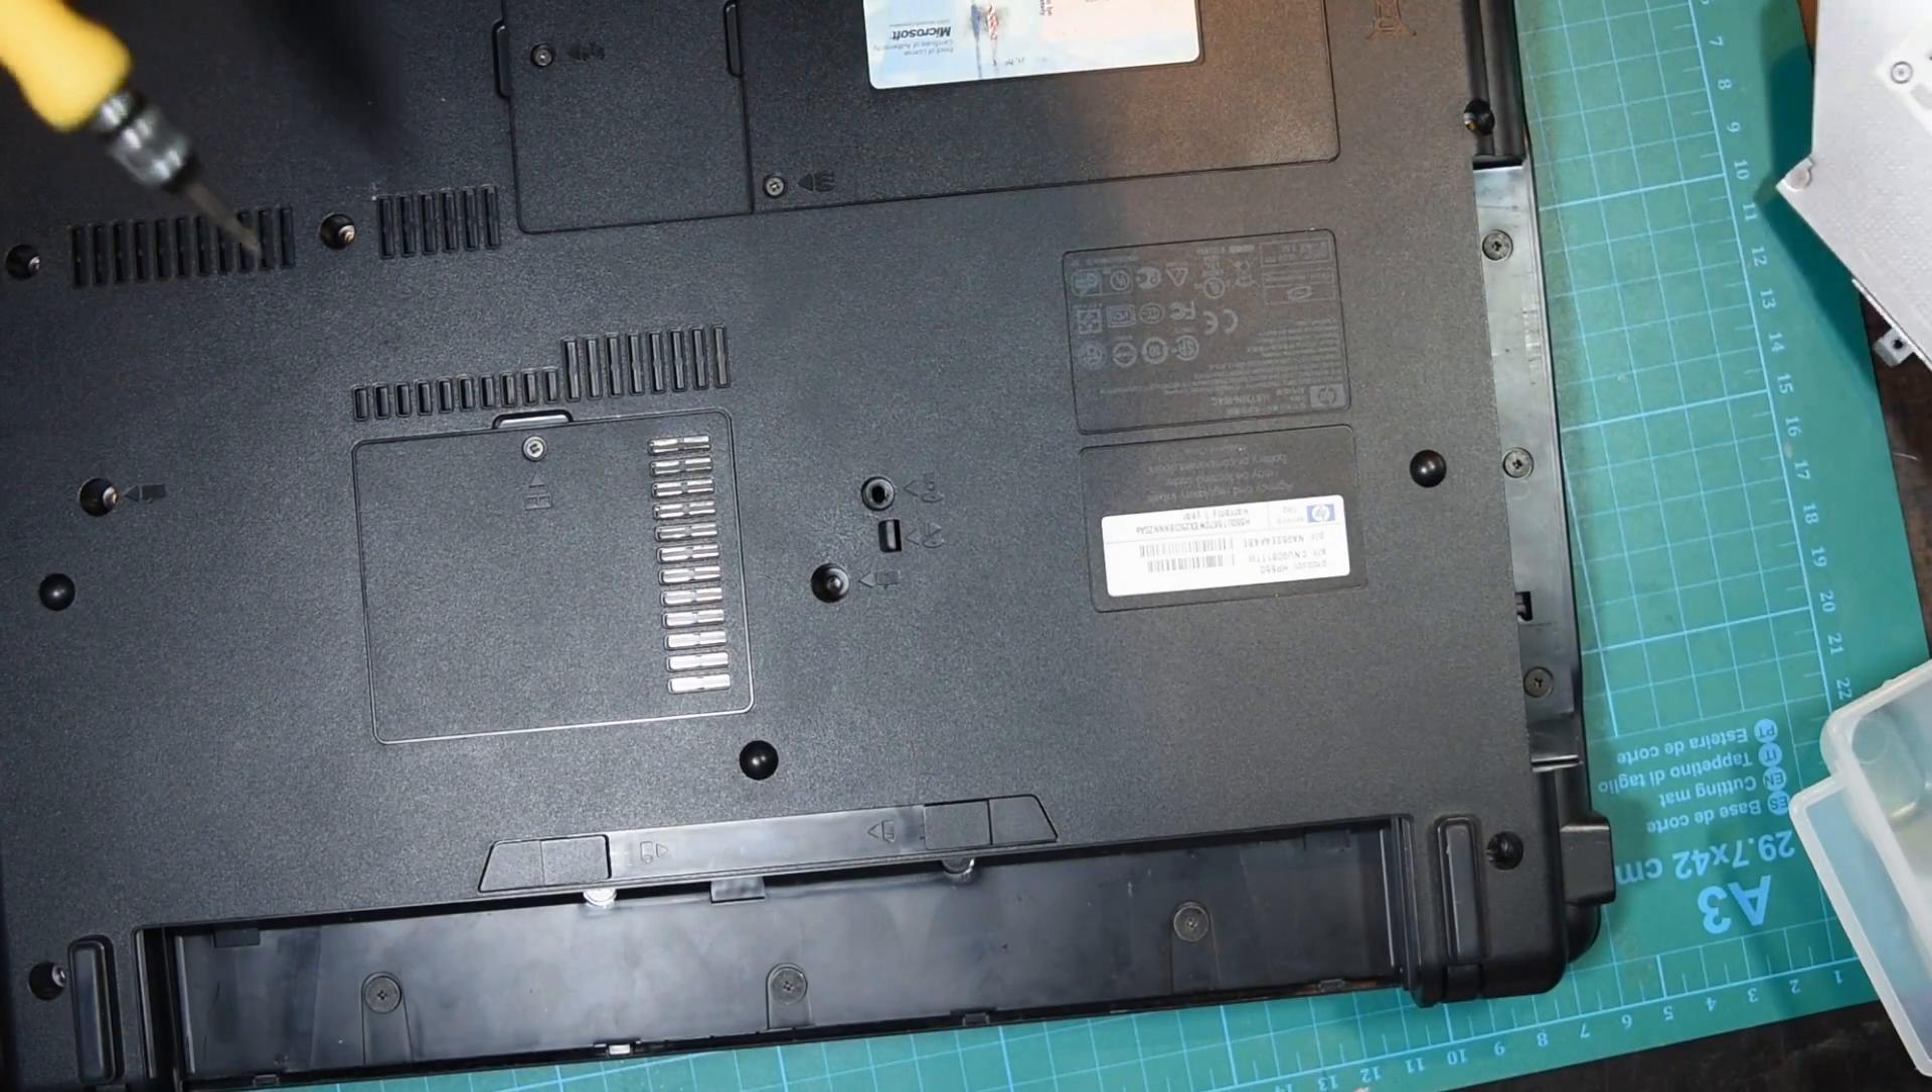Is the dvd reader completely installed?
No.